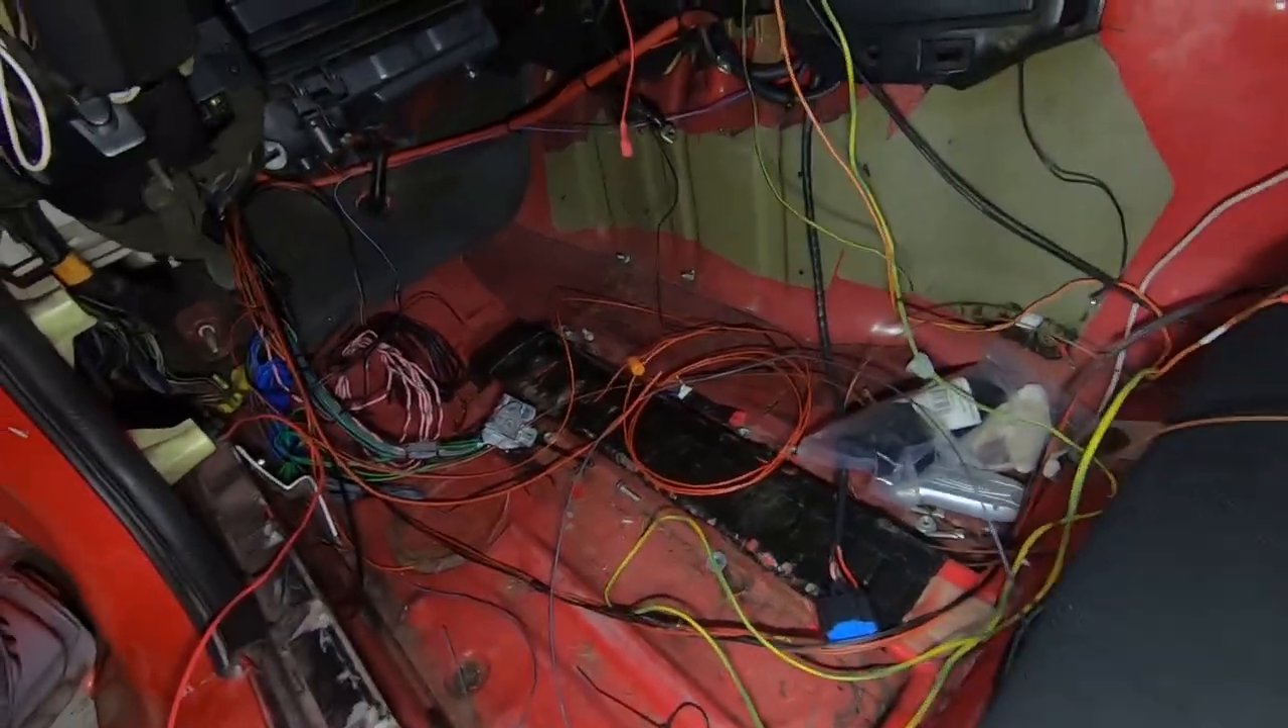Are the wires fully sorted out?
No.